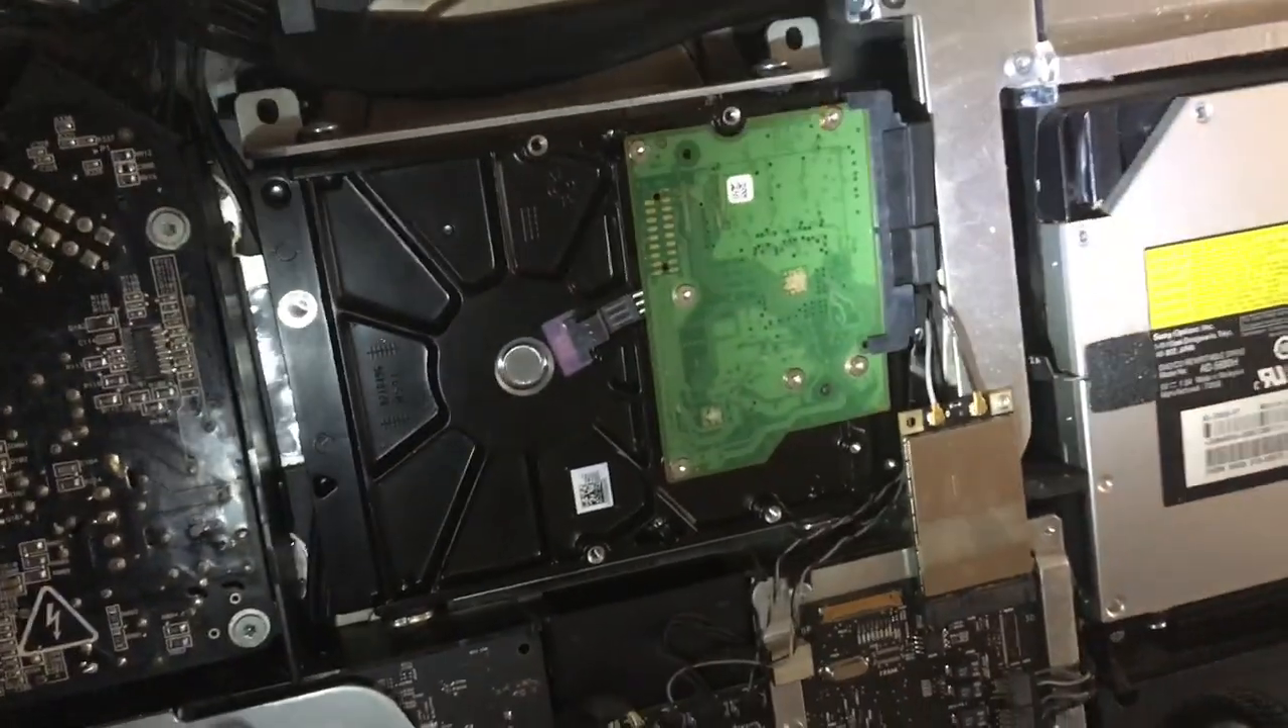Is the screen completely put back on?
No.